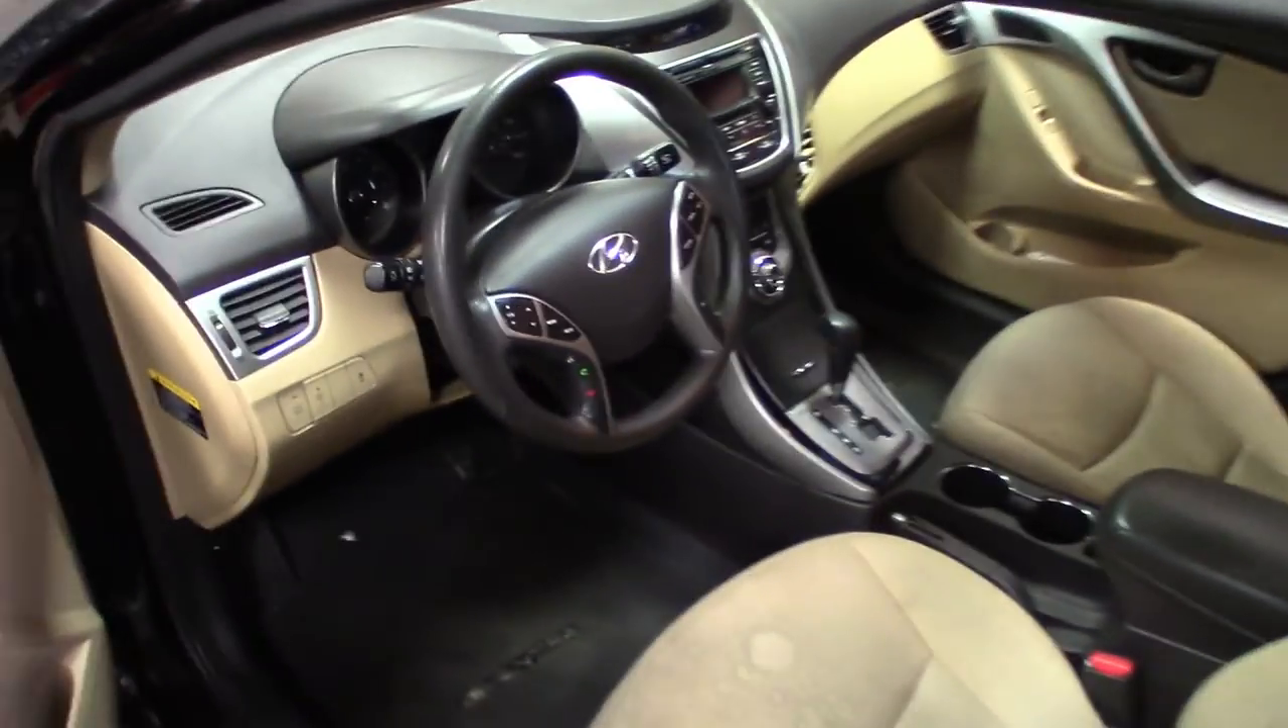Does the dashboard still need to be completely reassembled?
No.